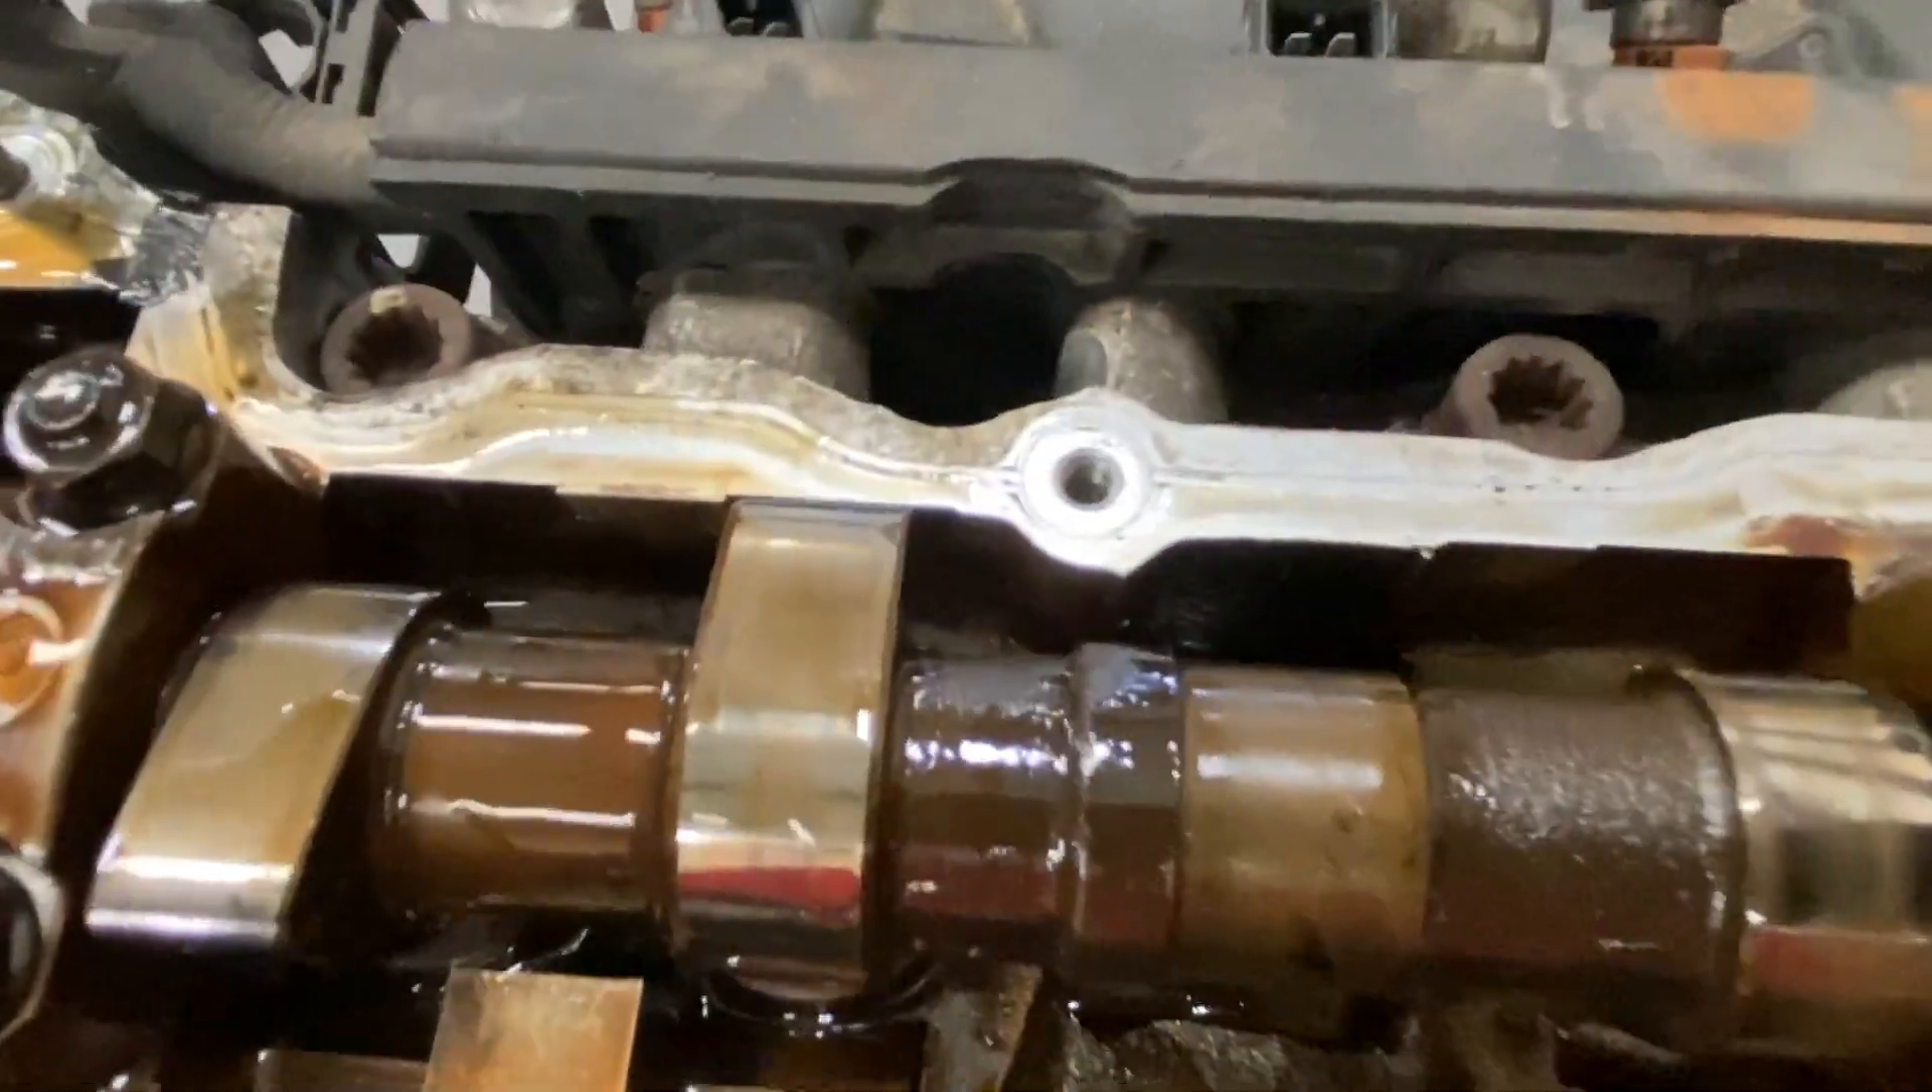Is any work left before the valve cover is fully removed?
No.